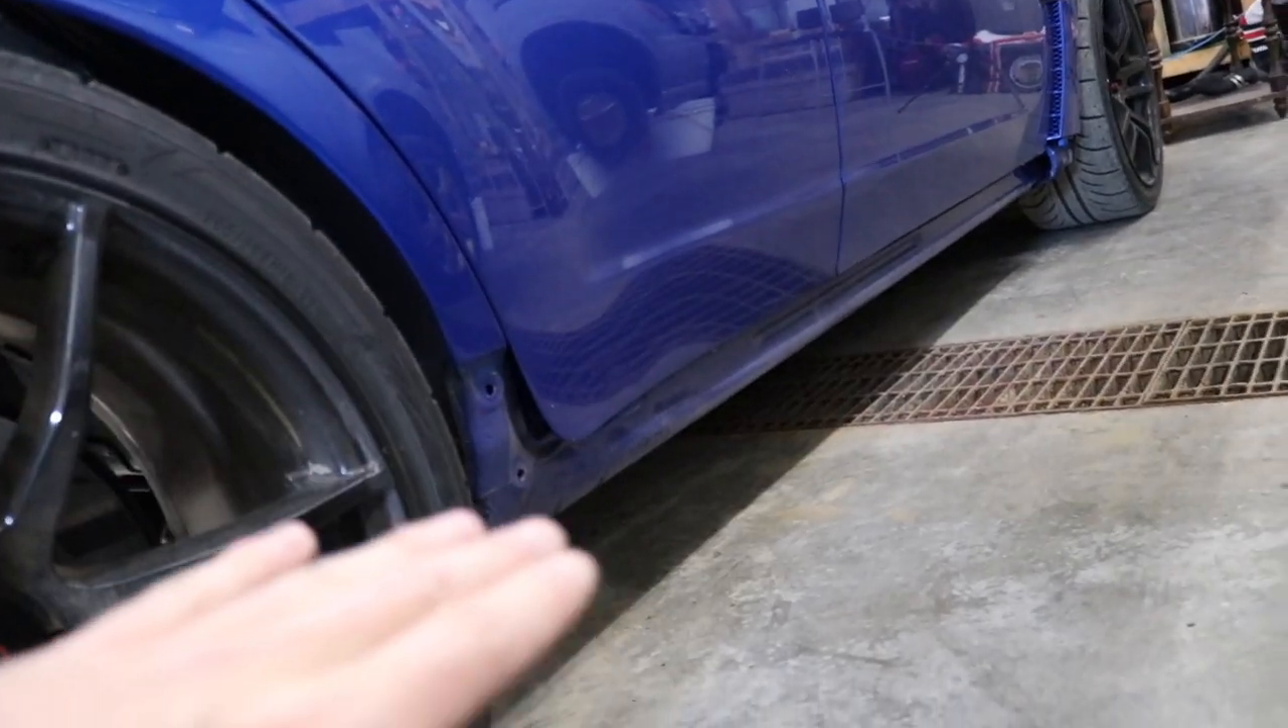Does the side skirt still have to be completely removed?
No.